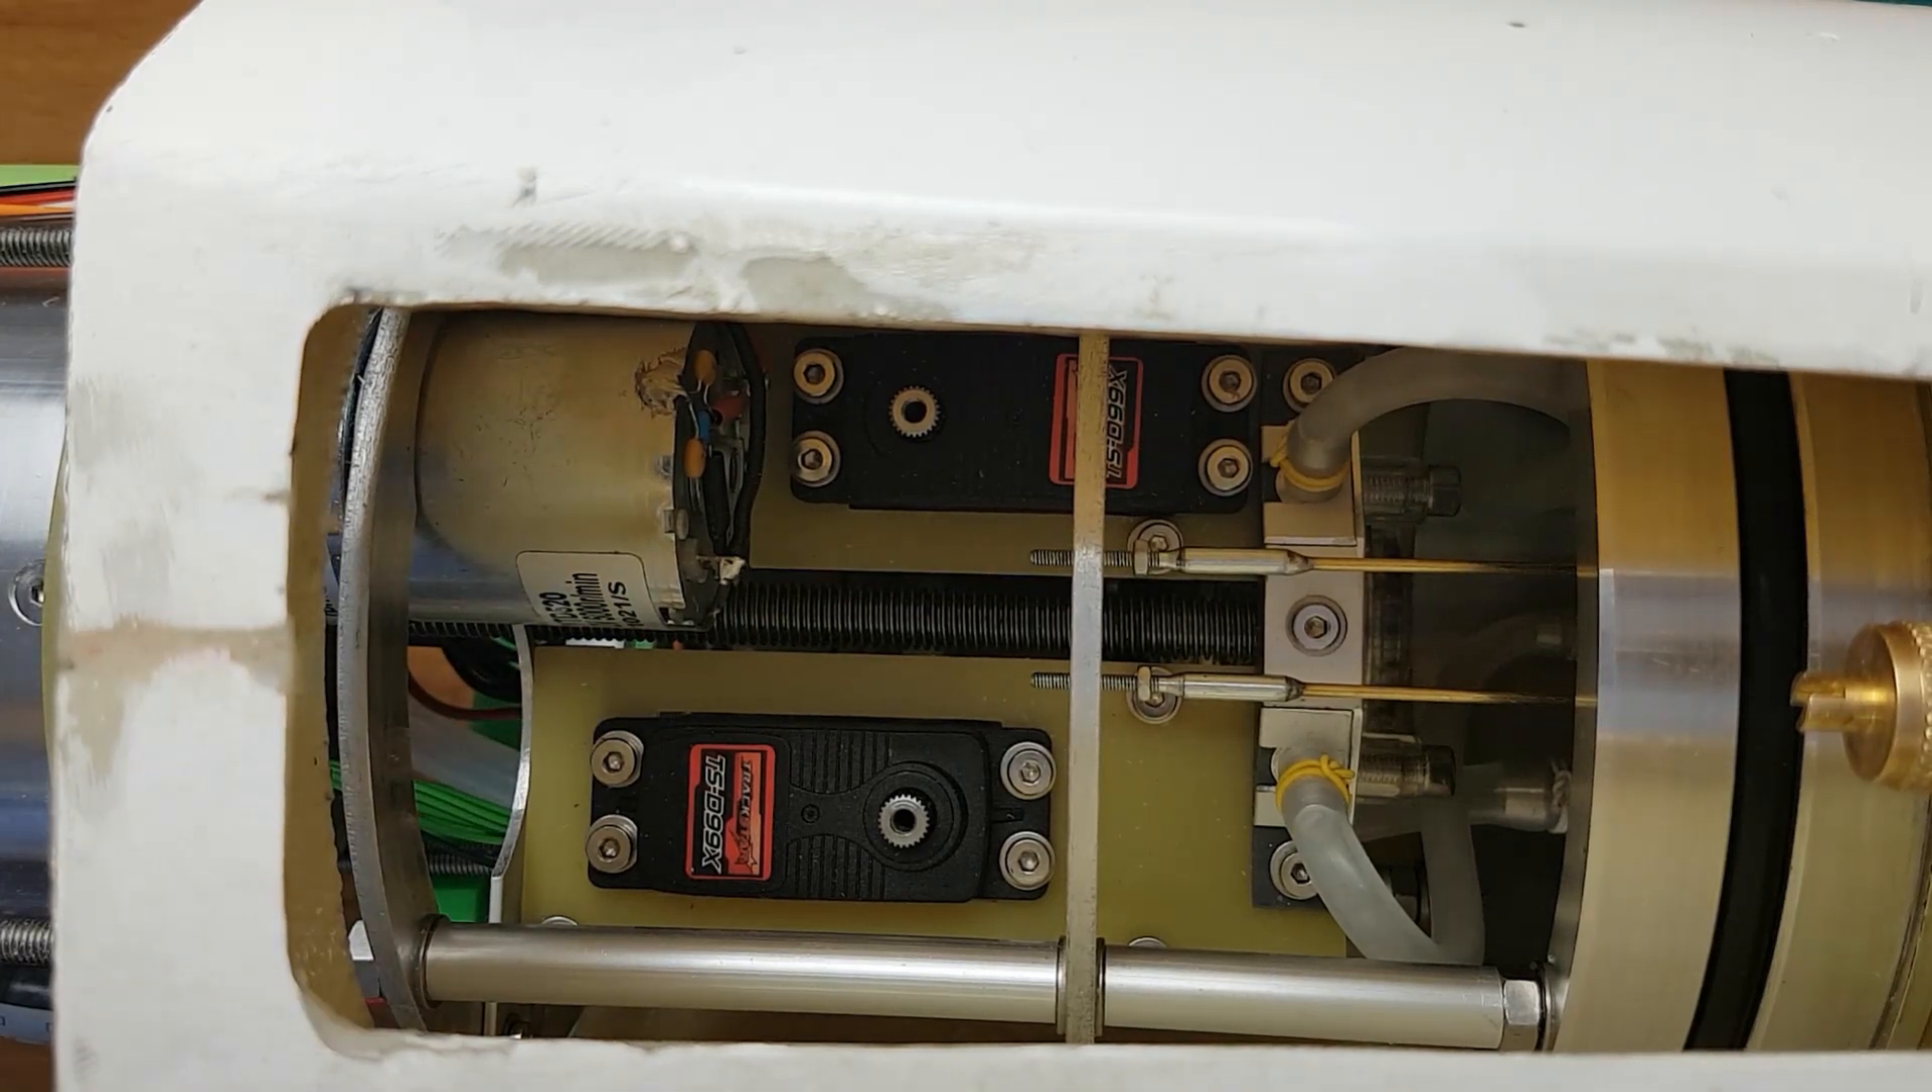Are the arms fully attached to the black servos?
No.